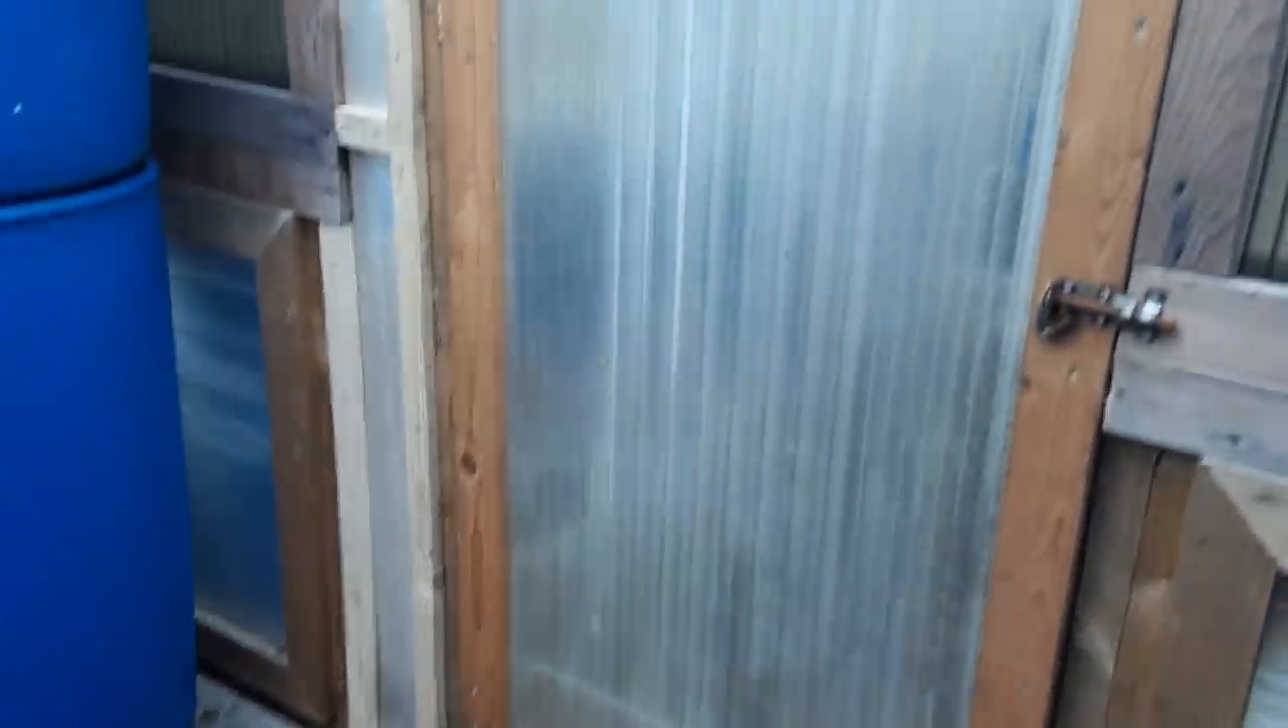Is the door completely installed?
Yes.